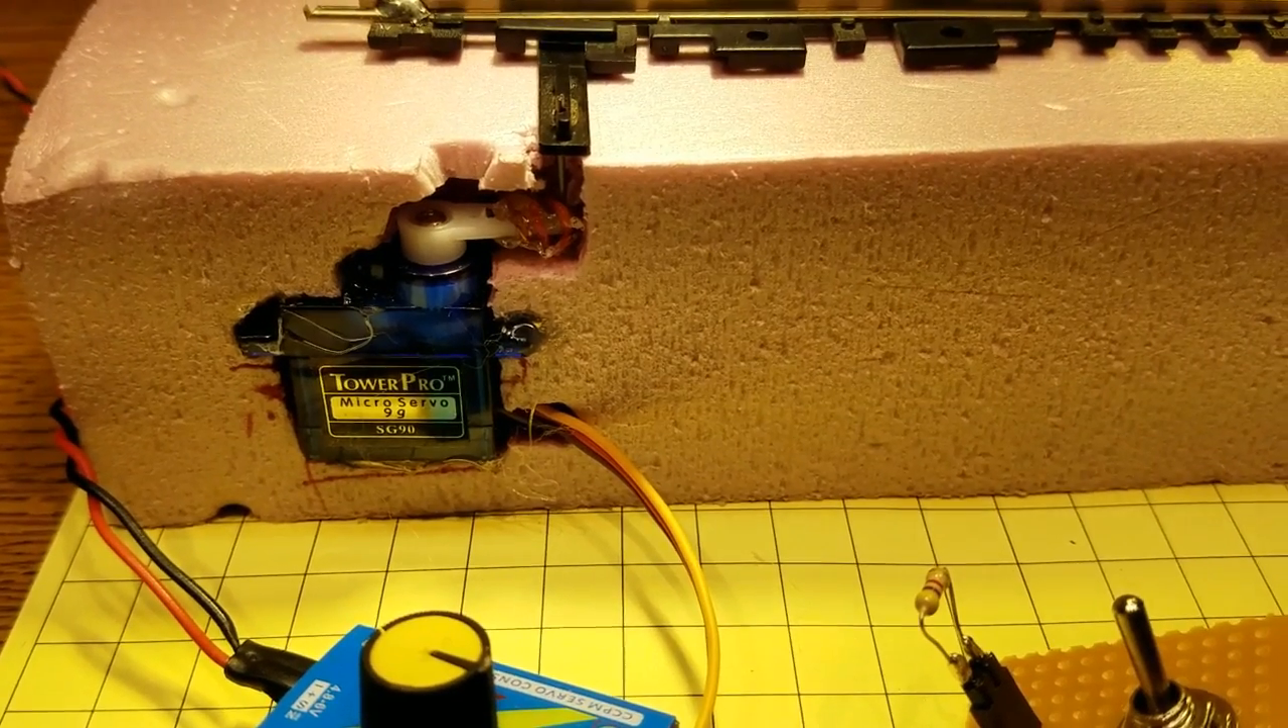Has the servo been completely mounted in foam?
Yes.